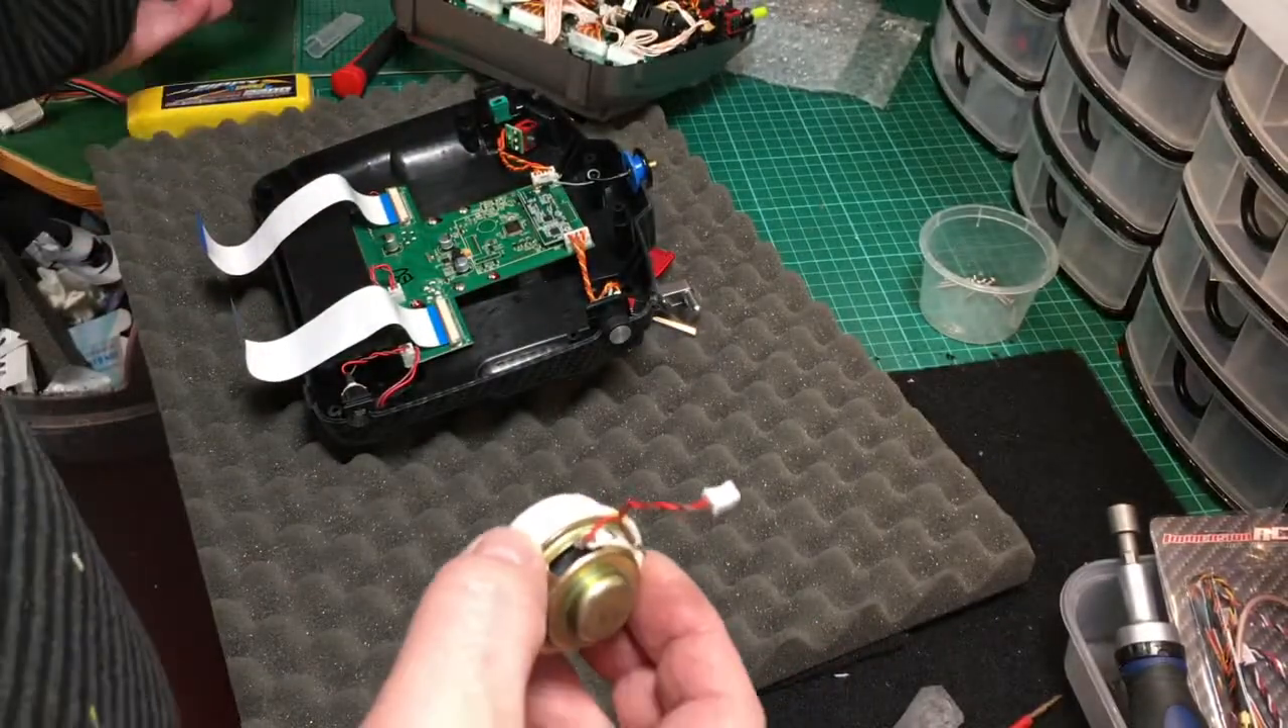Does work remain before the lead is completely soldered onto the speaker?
No.